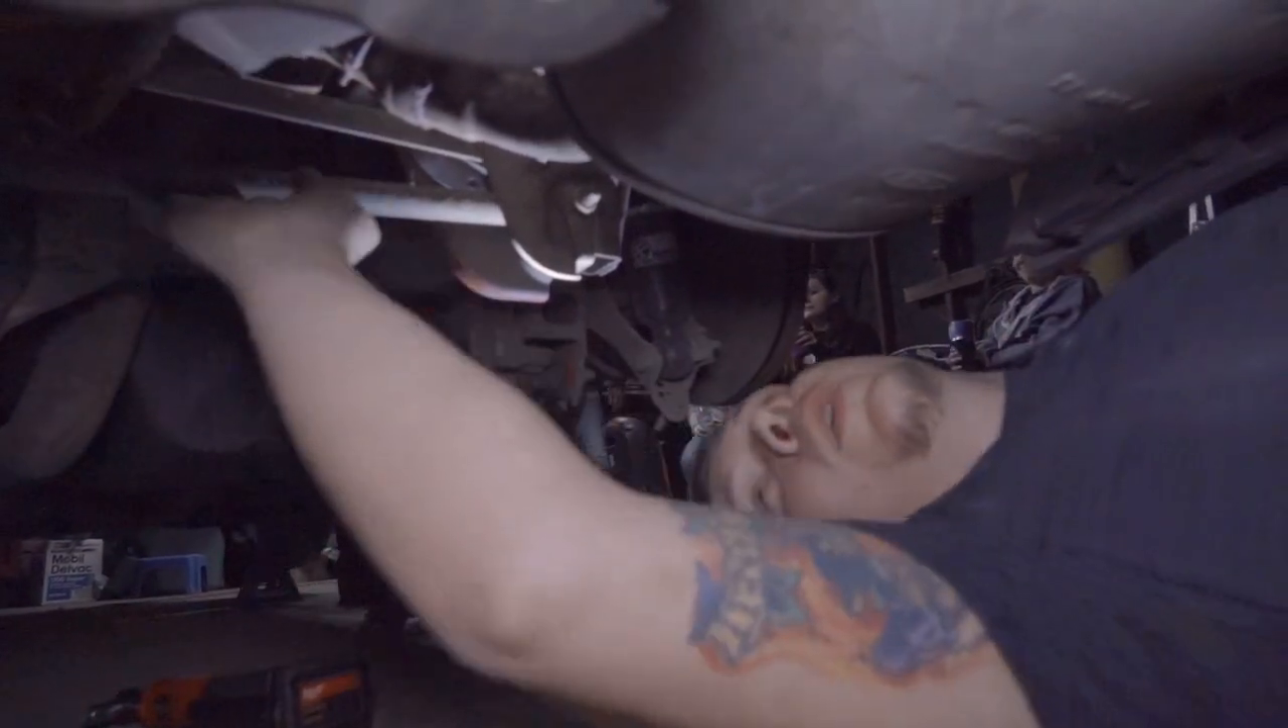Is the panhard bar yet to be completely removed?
Yes.